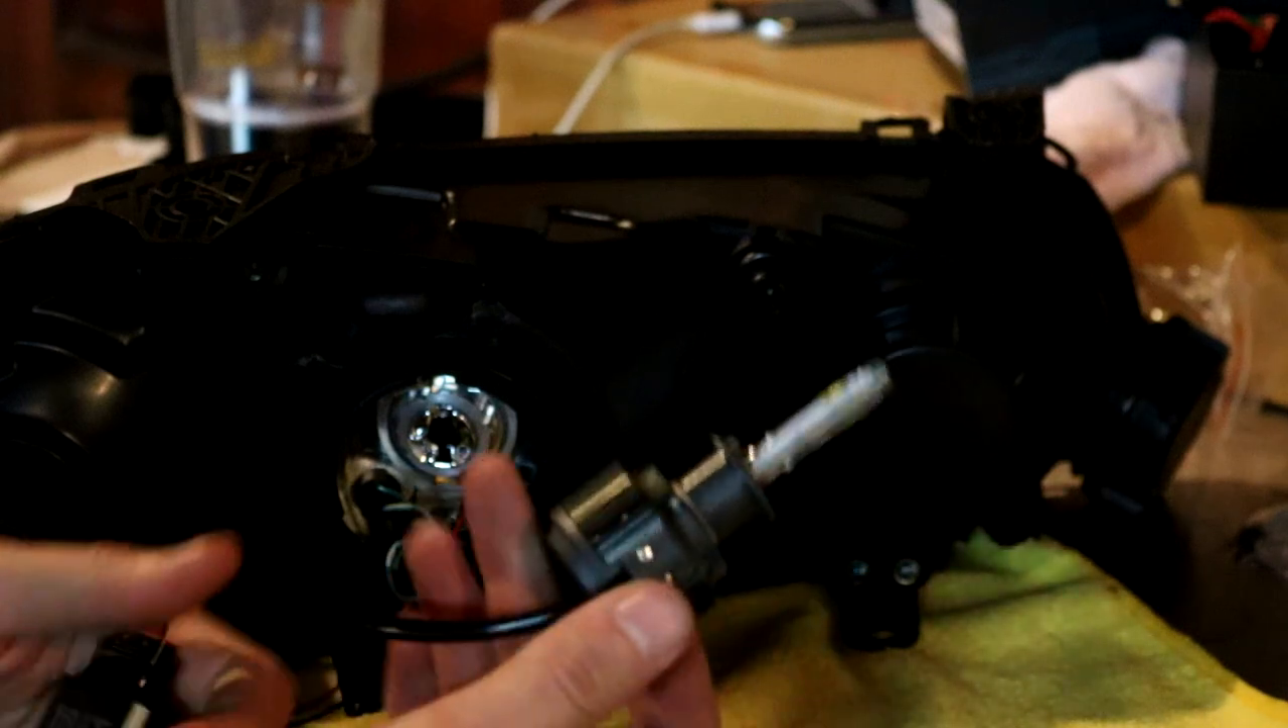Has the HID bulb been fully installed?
No.